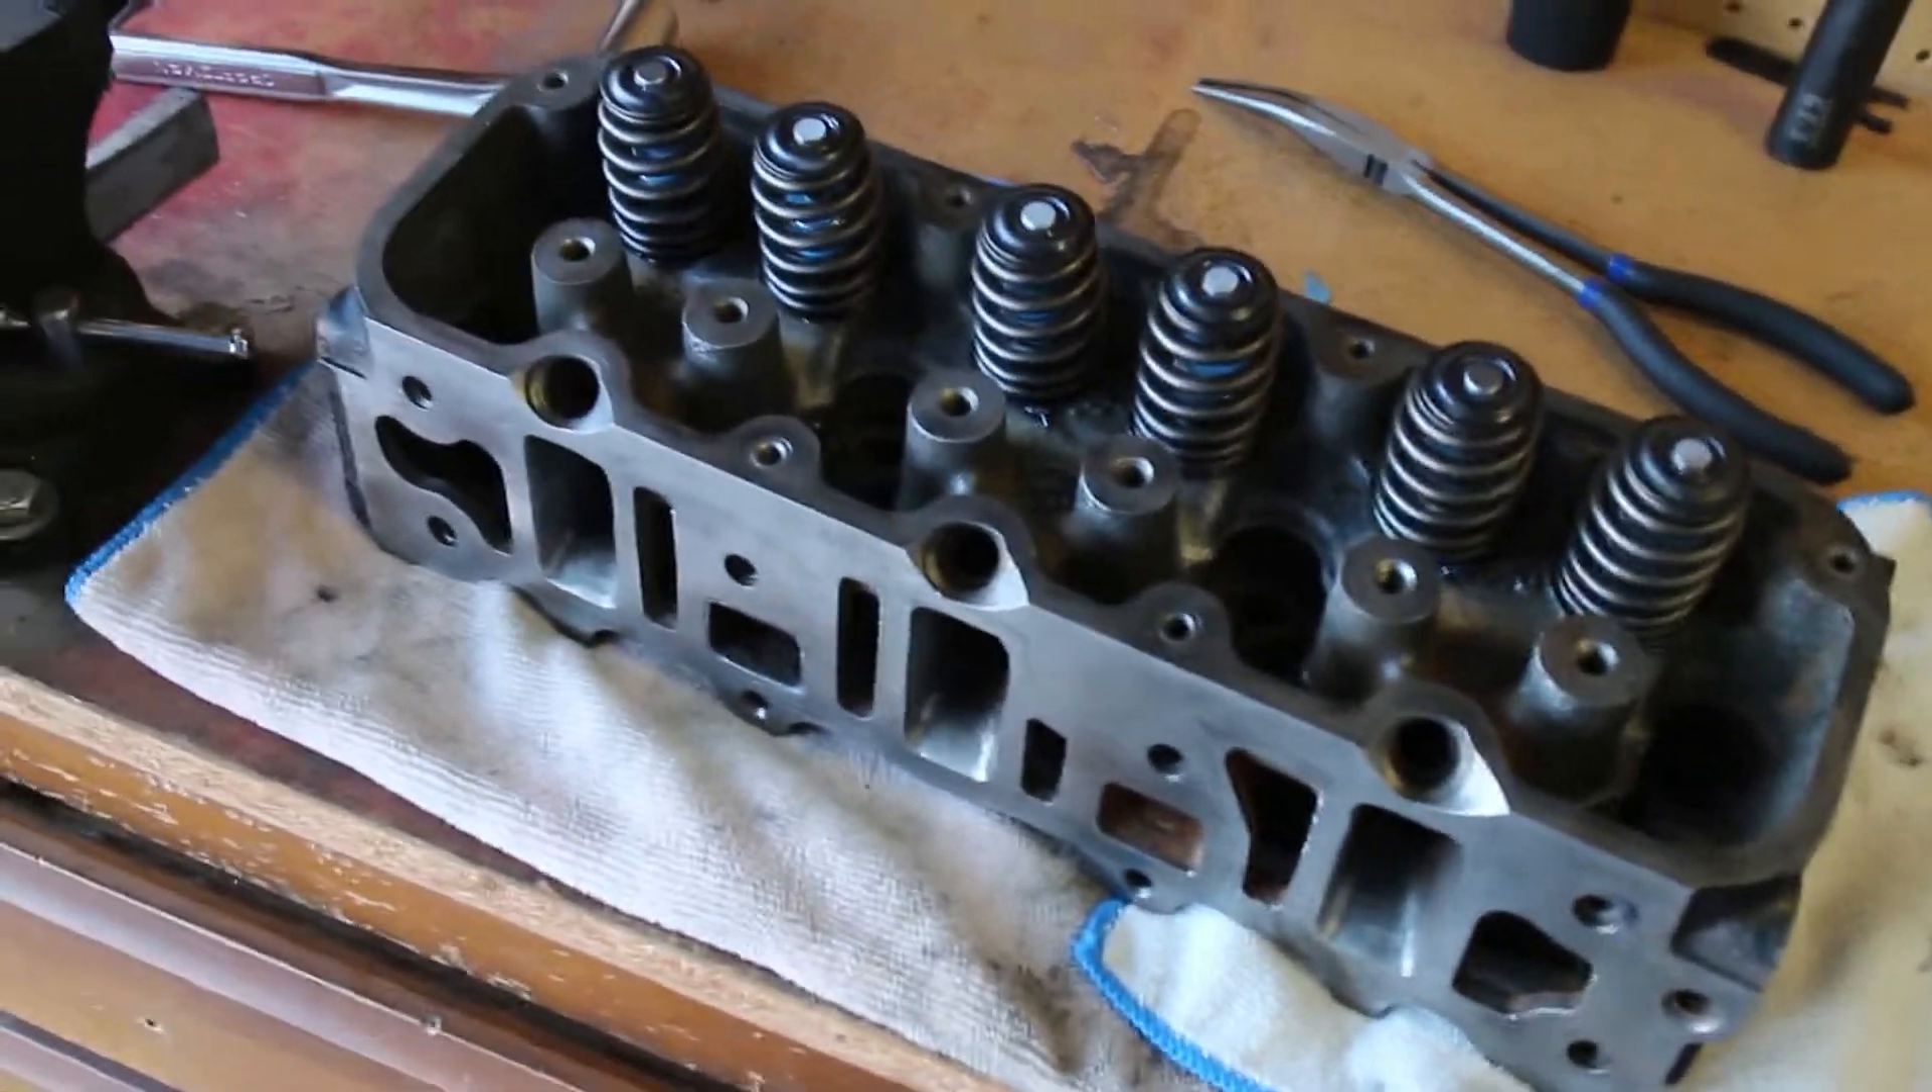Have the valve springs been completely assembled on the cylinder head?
Yes.